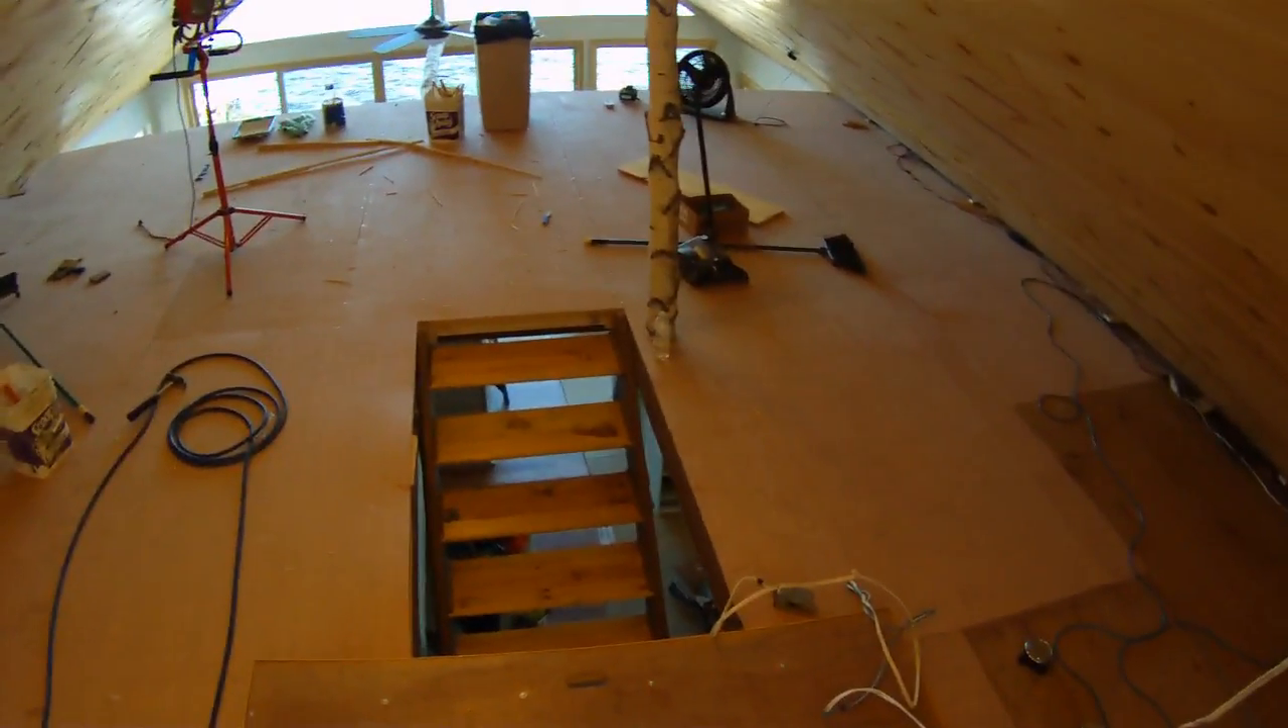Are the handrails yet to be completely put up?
Yes.